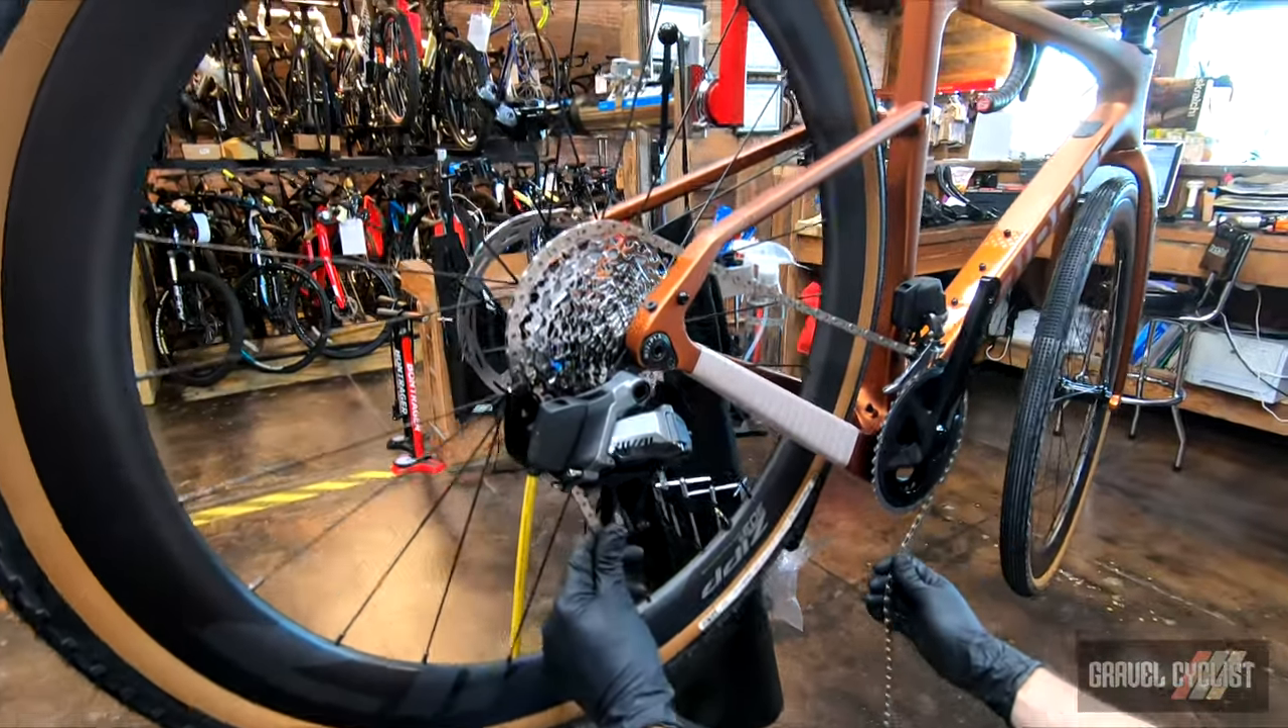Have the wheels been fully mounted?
Yes.